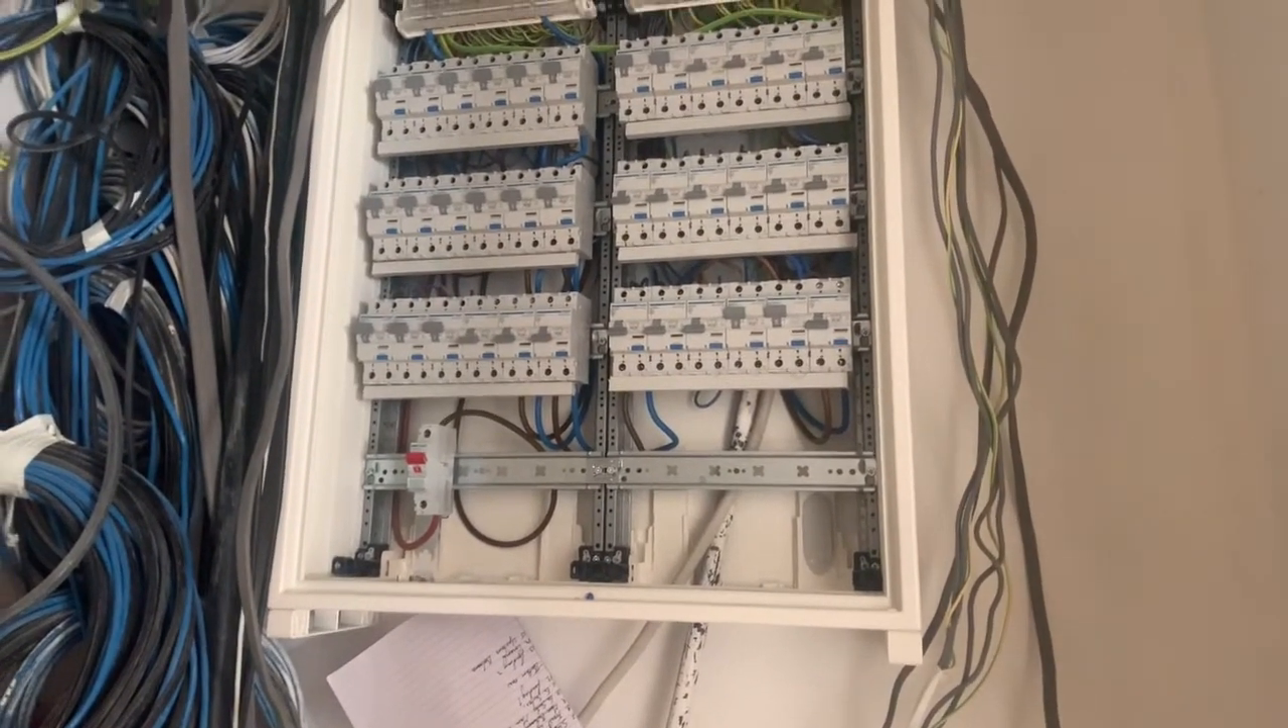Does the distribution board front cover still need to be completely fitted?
Yes.